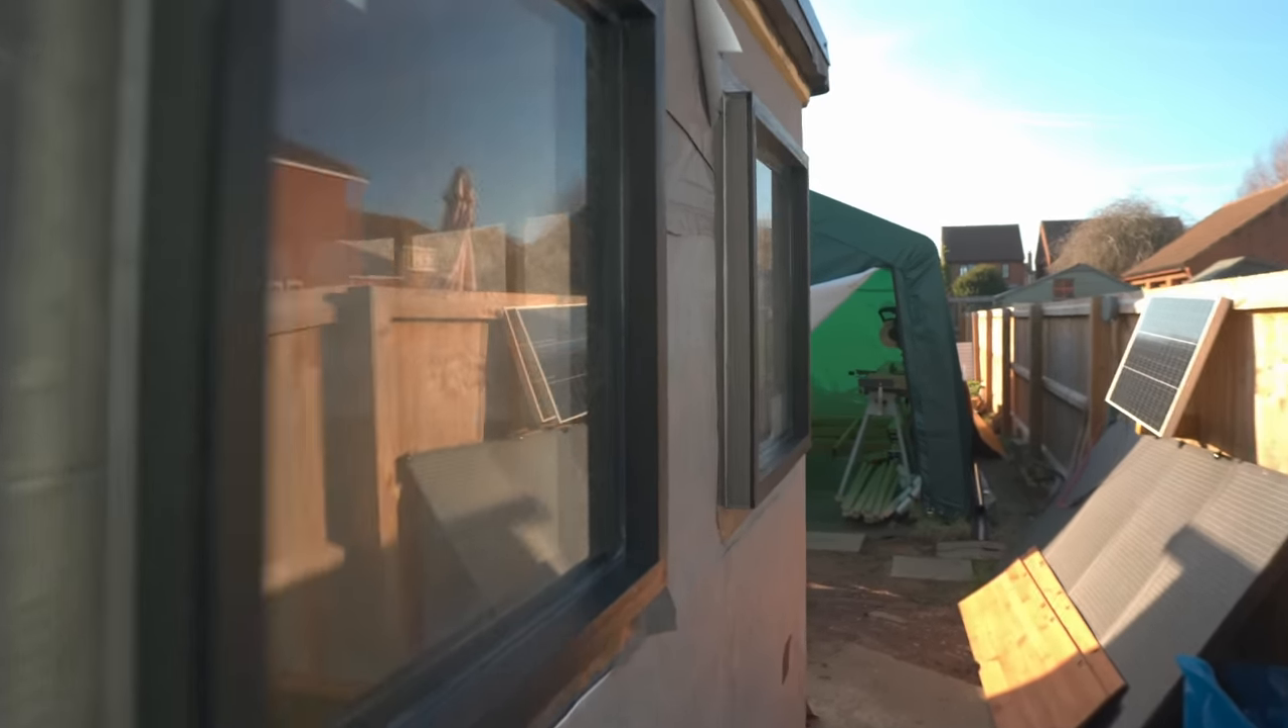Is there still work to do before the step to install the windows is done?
No.